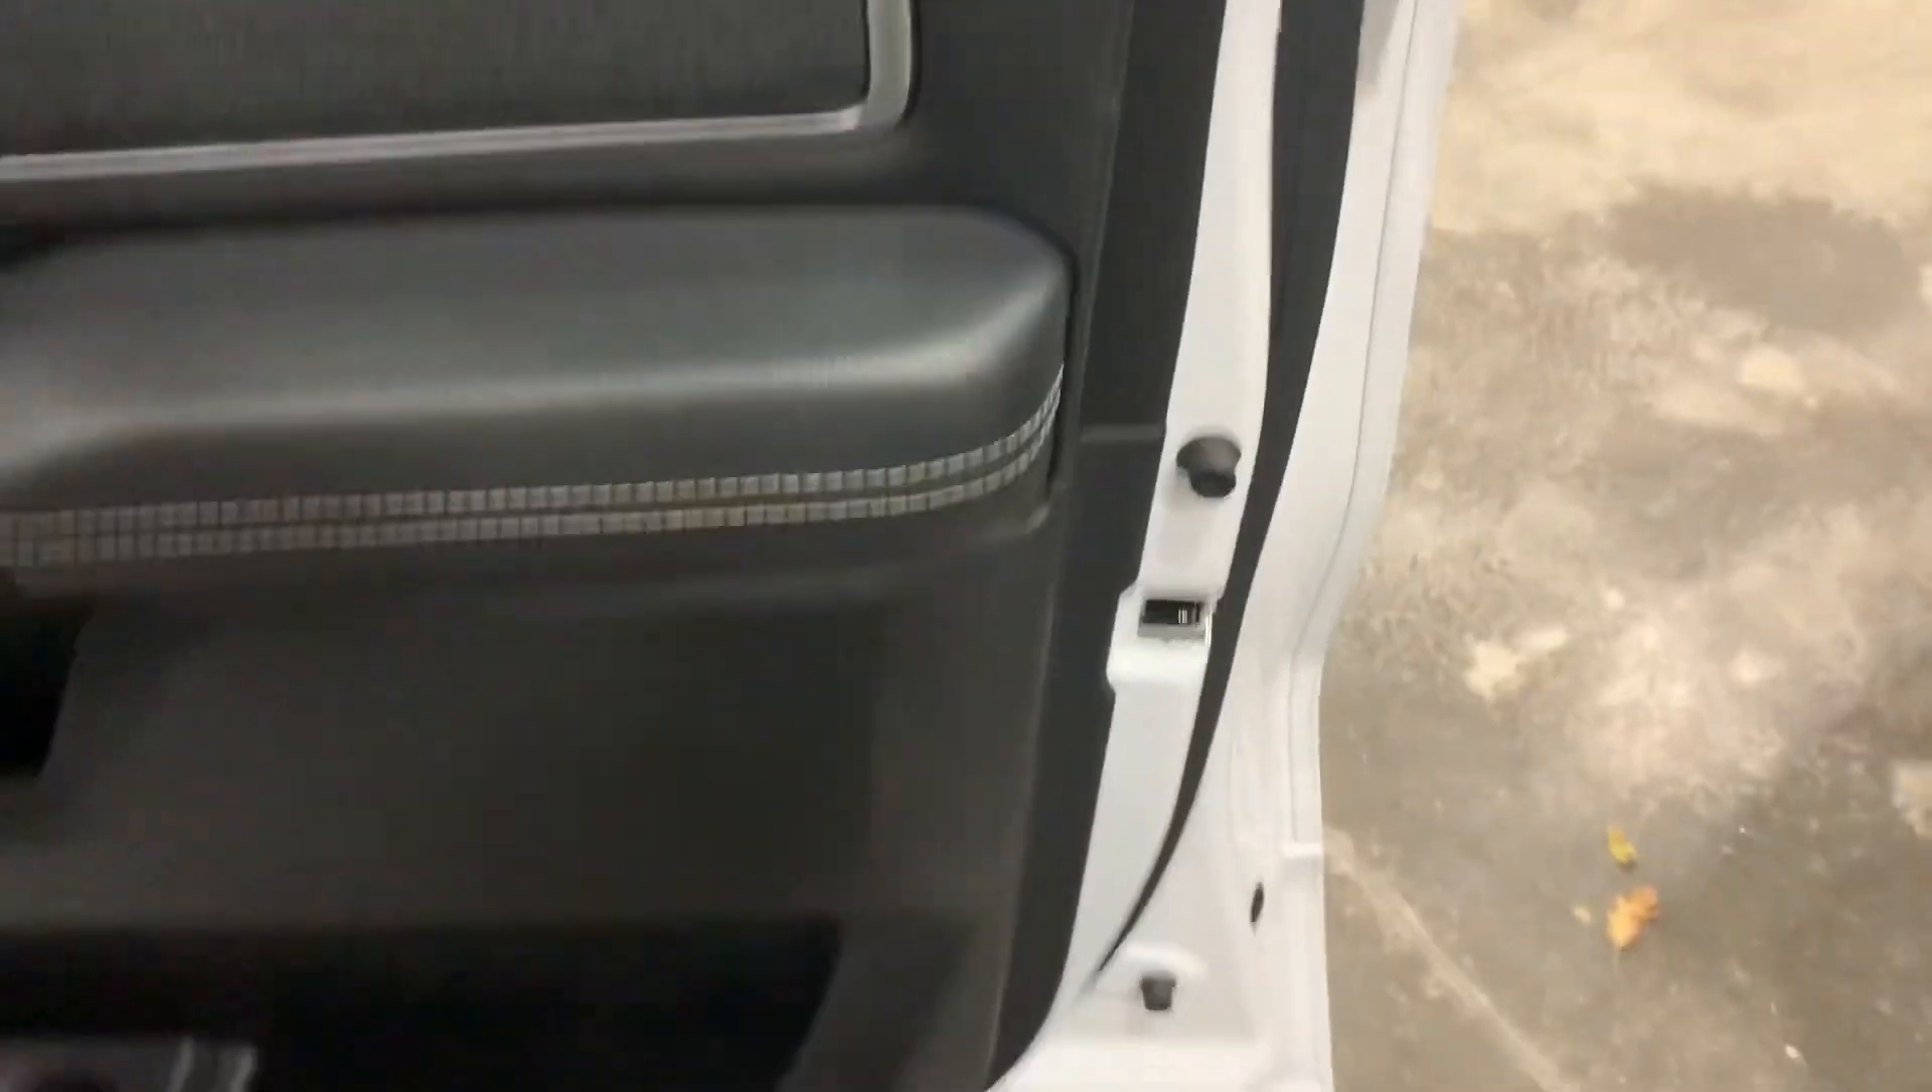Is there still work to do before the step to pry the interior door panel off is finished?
Yes.